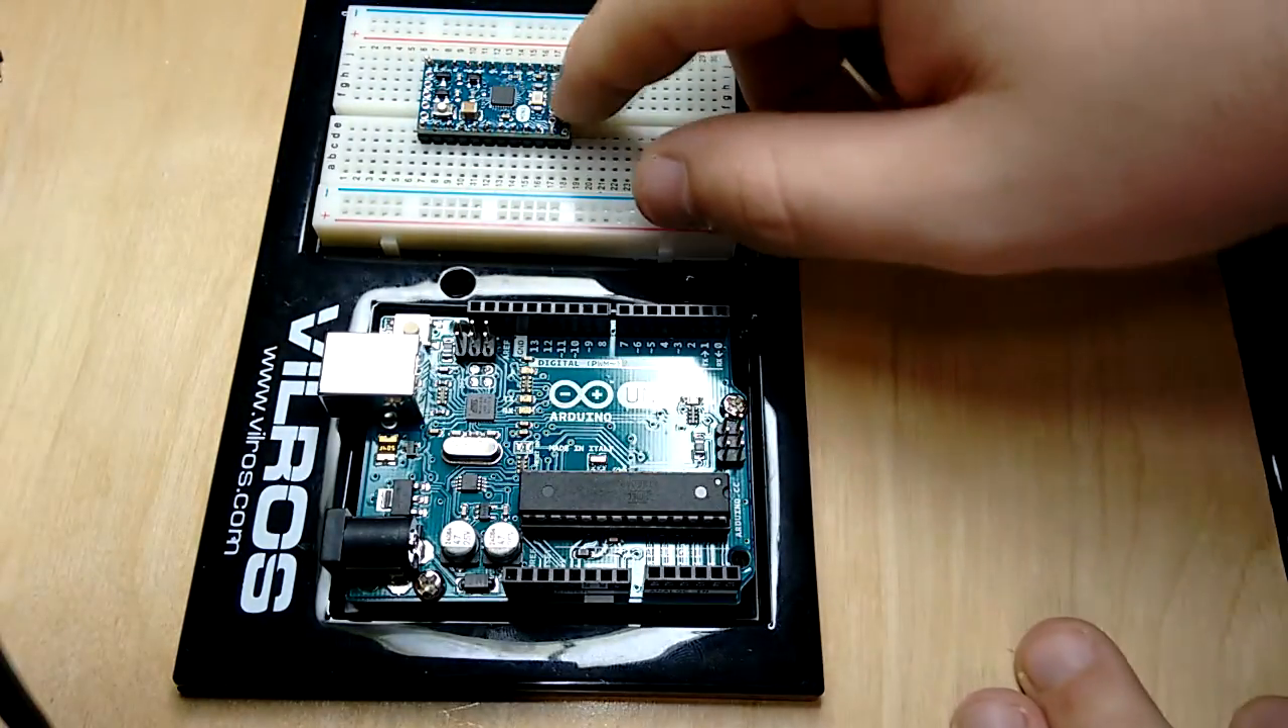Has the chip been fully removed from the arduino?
No.